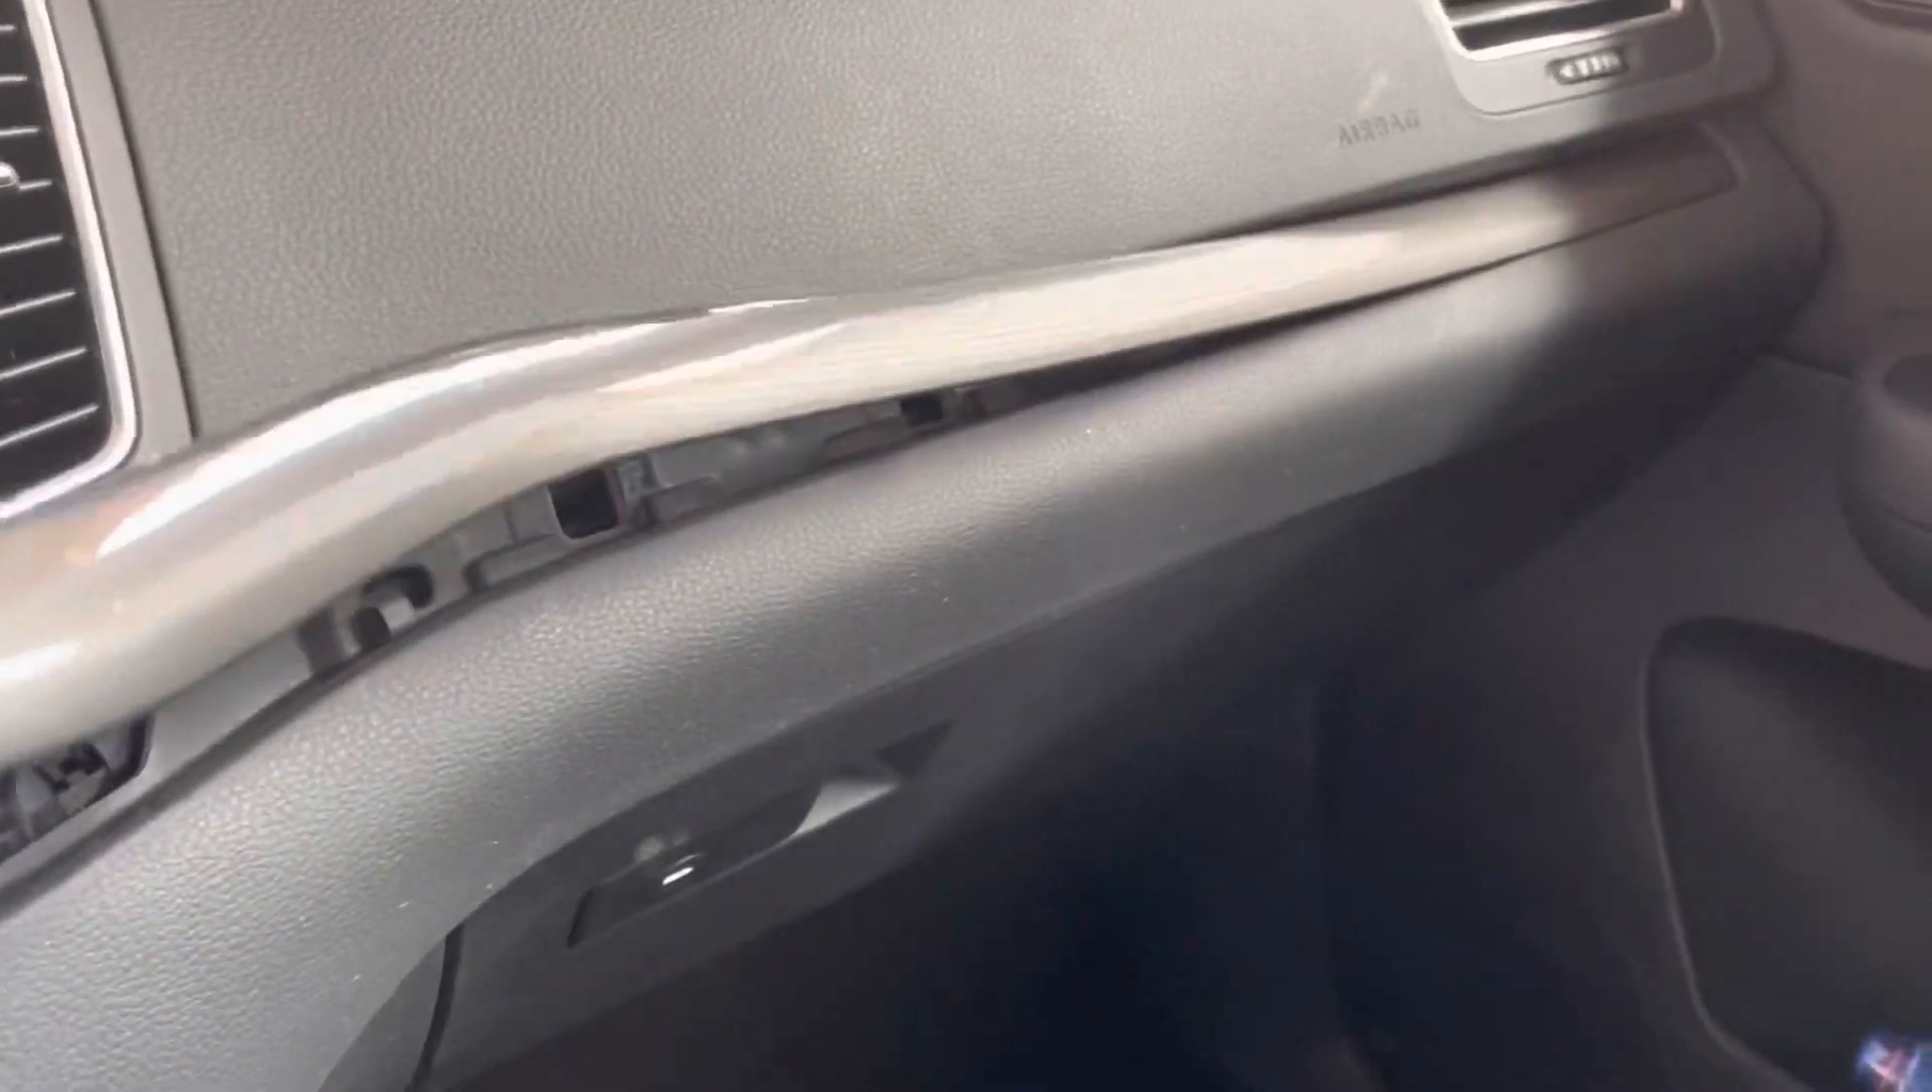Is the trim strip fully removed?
No.